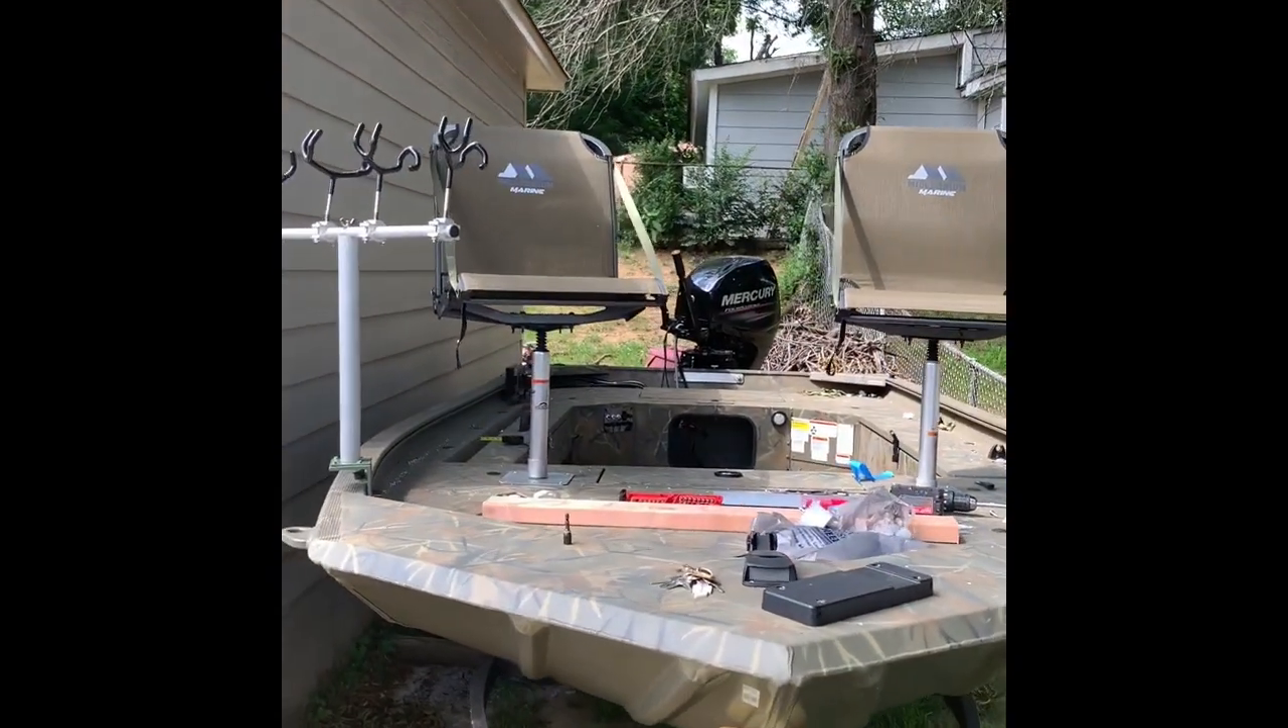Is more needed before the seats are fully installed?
No.